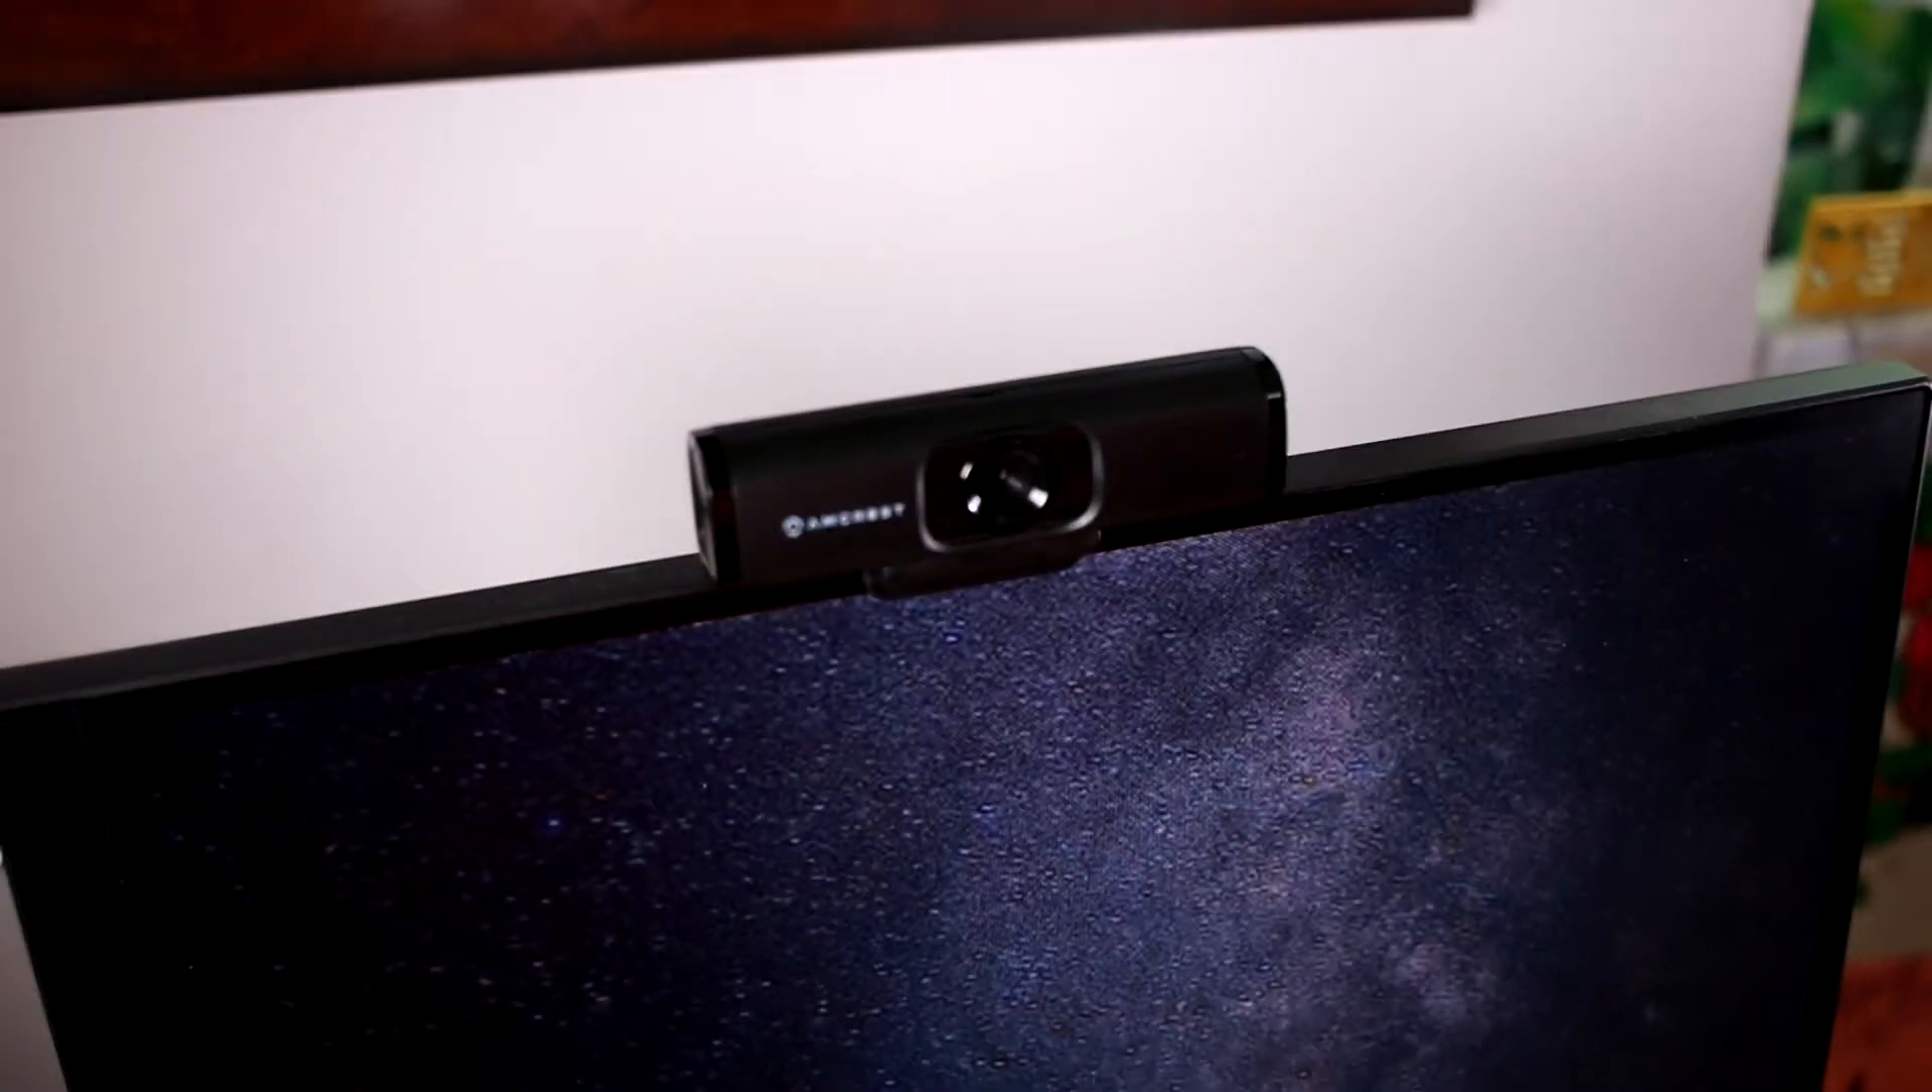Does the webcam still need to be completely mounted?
No.